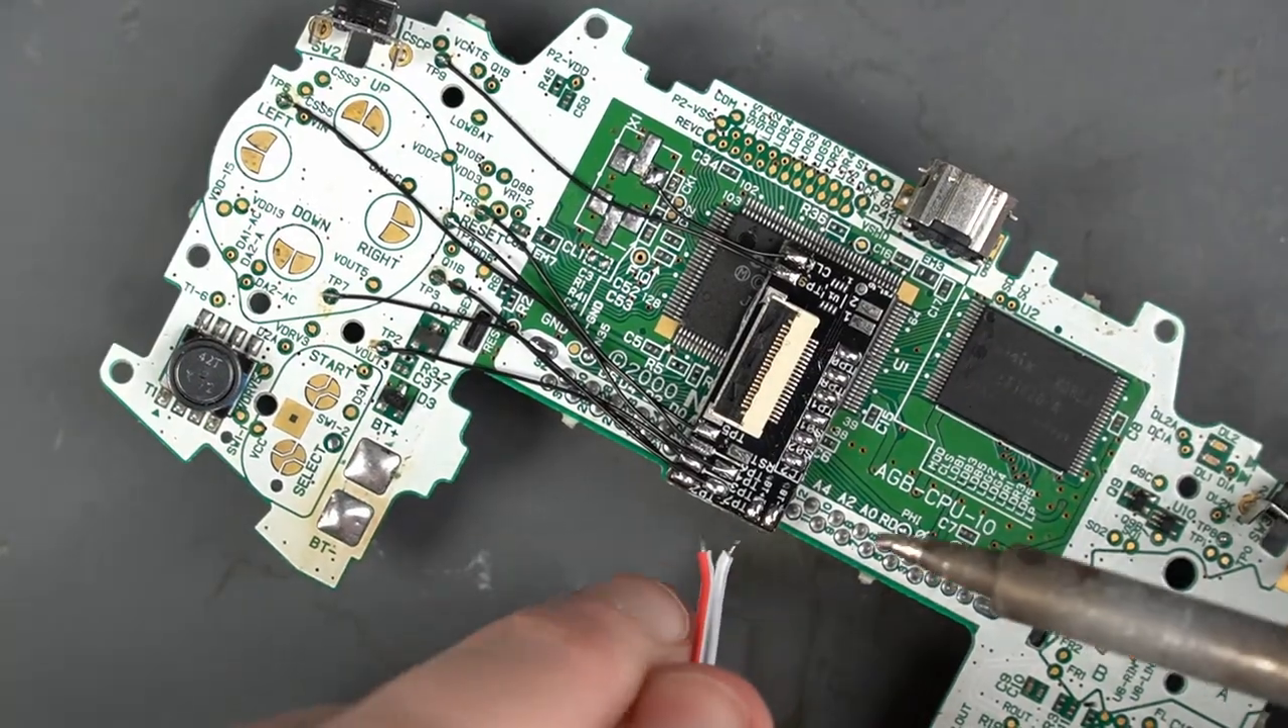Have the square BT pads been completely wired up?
No.